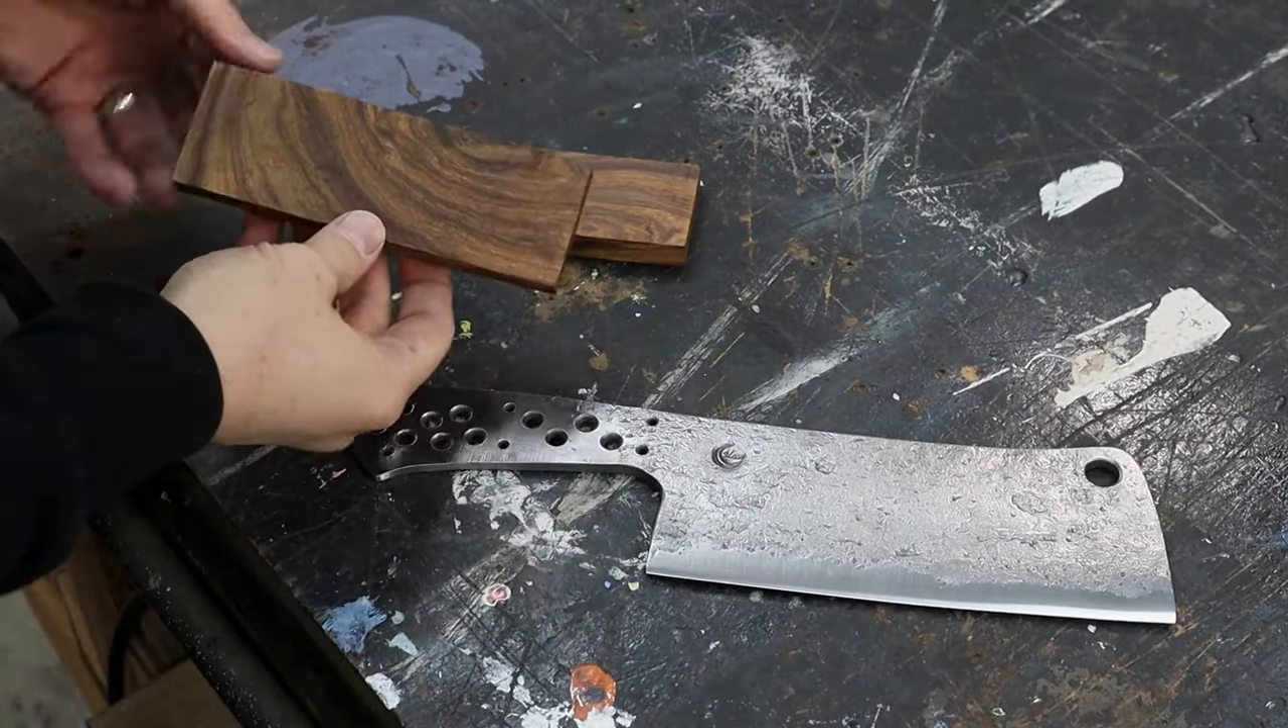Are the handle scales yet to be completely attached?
Yes.